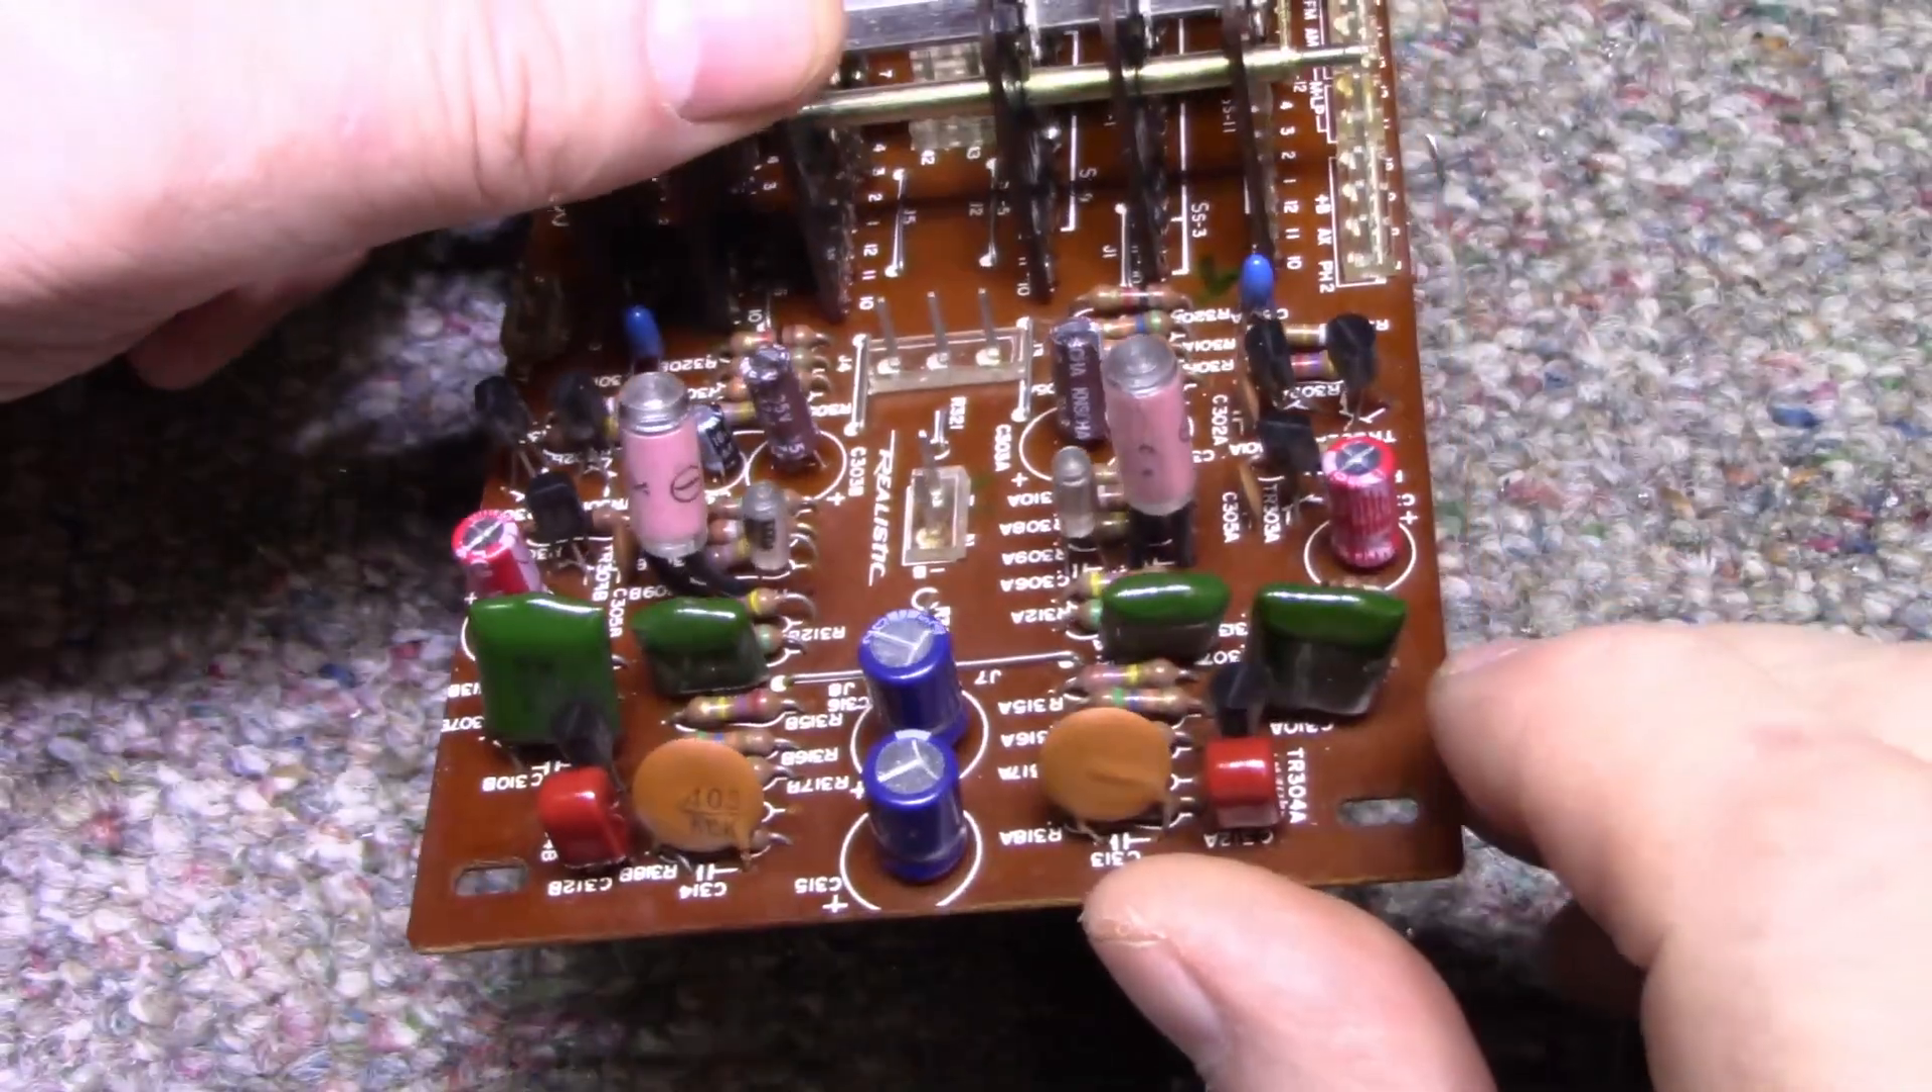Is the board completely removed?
Yes.